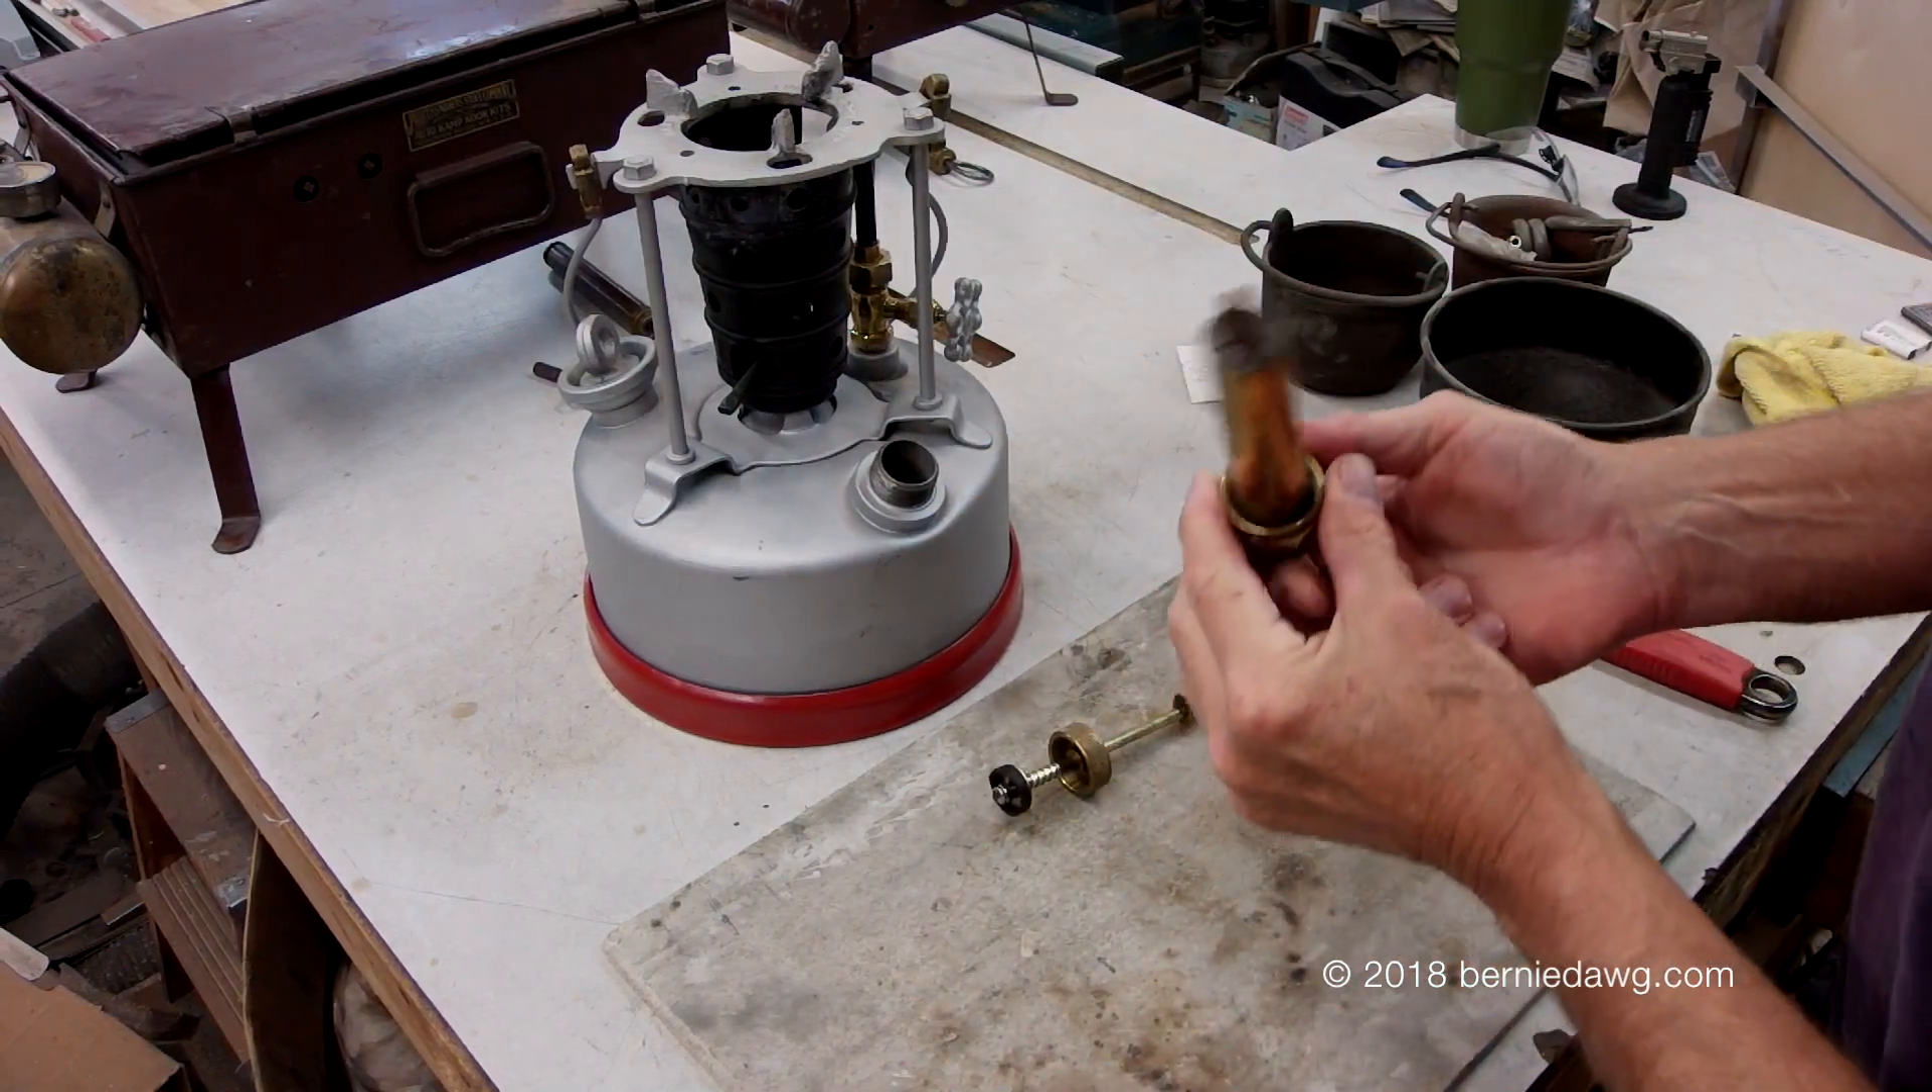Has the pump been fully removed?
Yes.